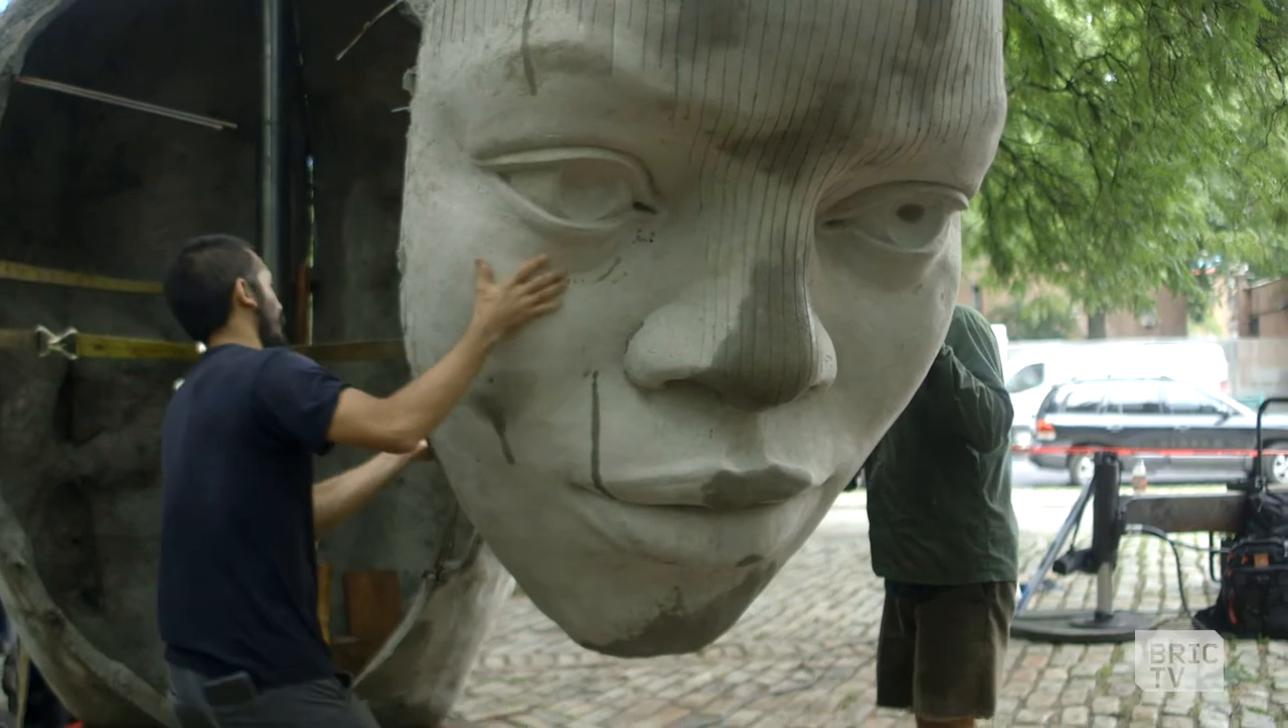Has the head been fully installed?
No.